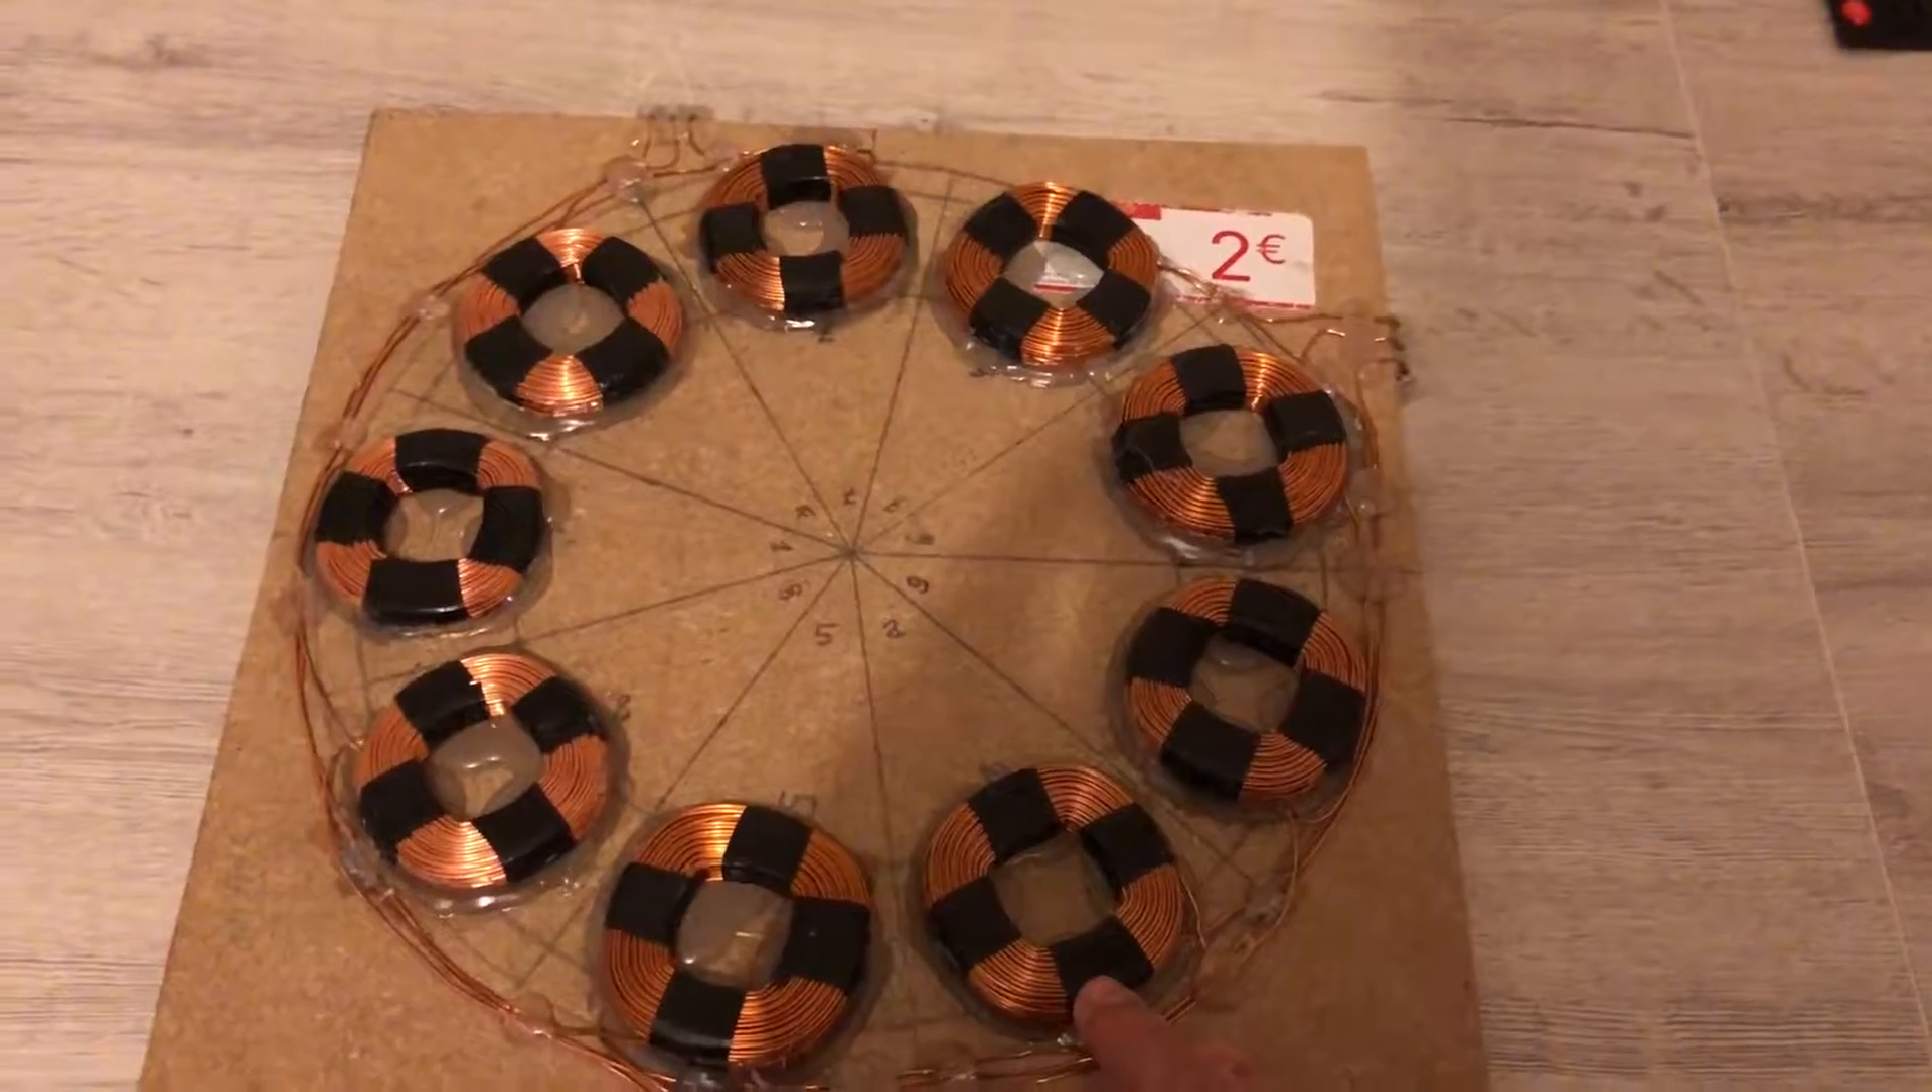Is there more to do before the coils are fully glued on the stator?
No.